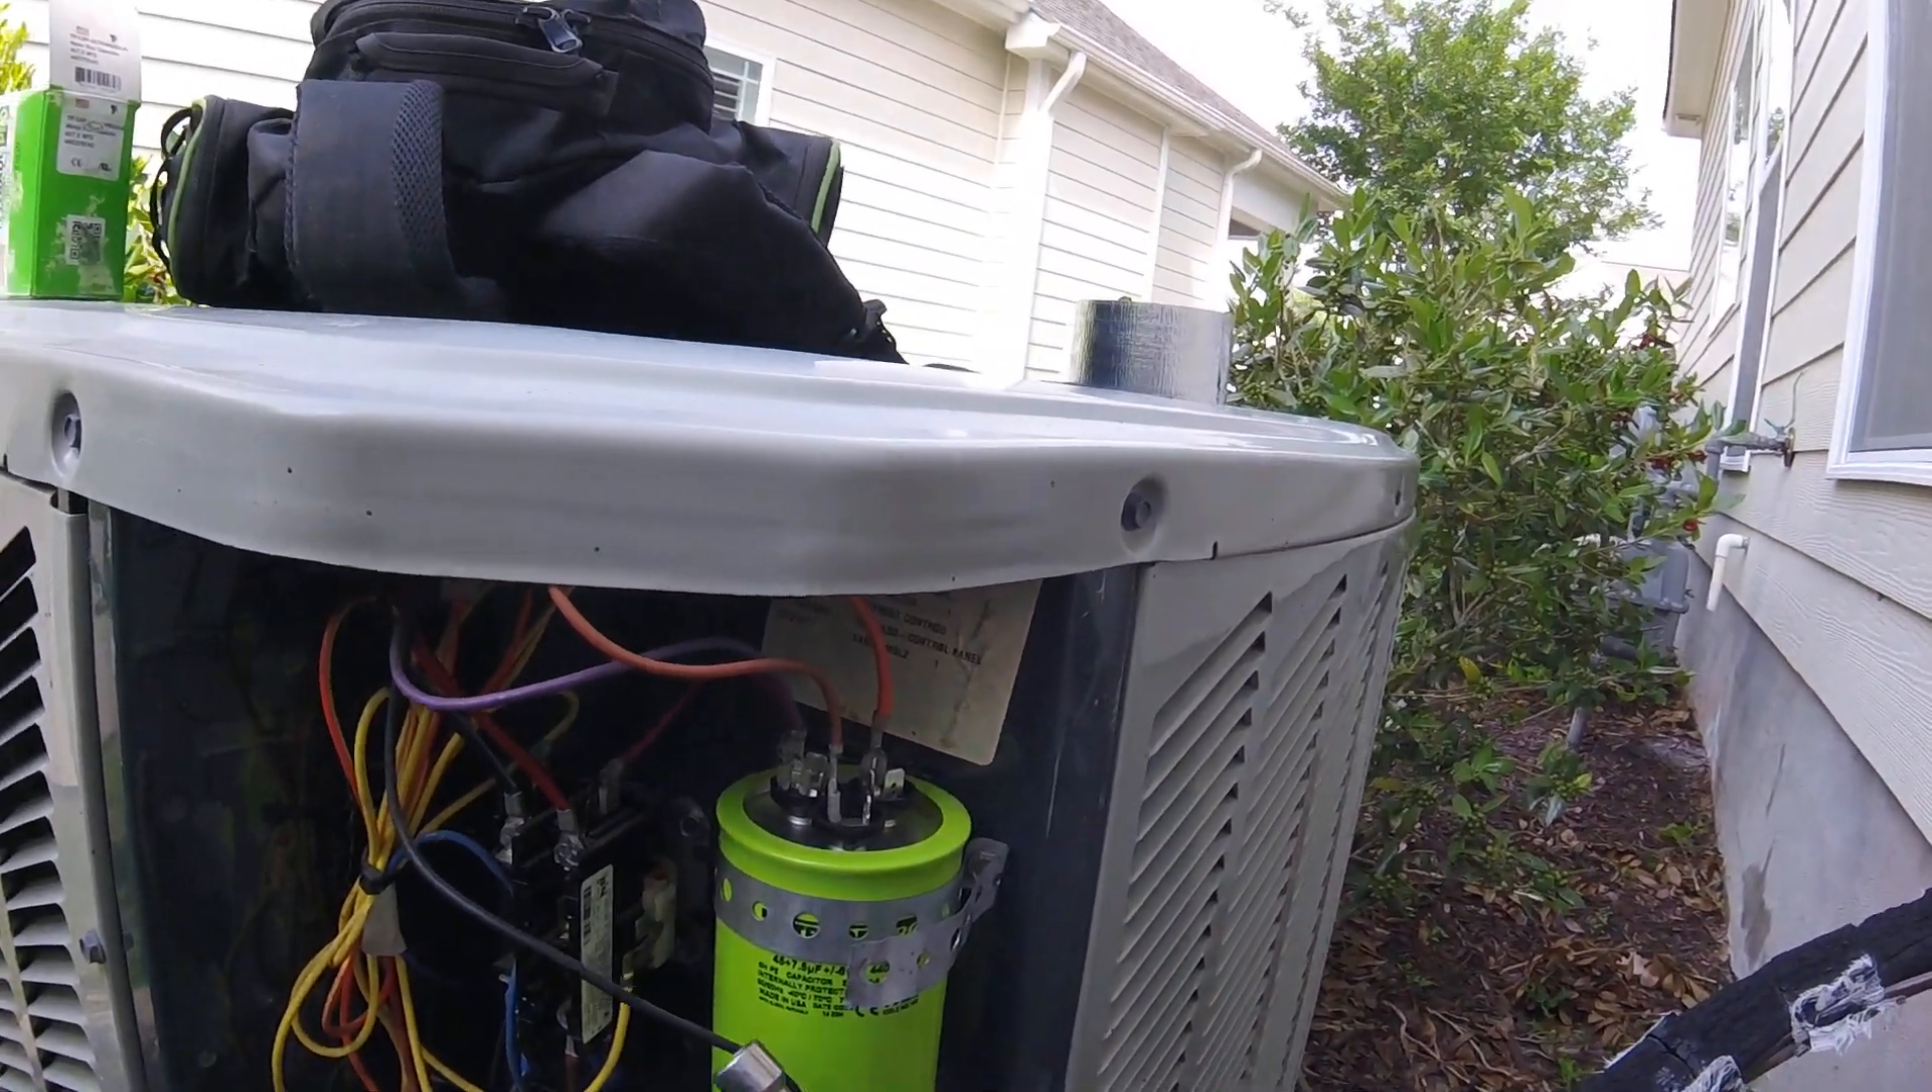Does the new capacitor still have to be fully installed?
No.